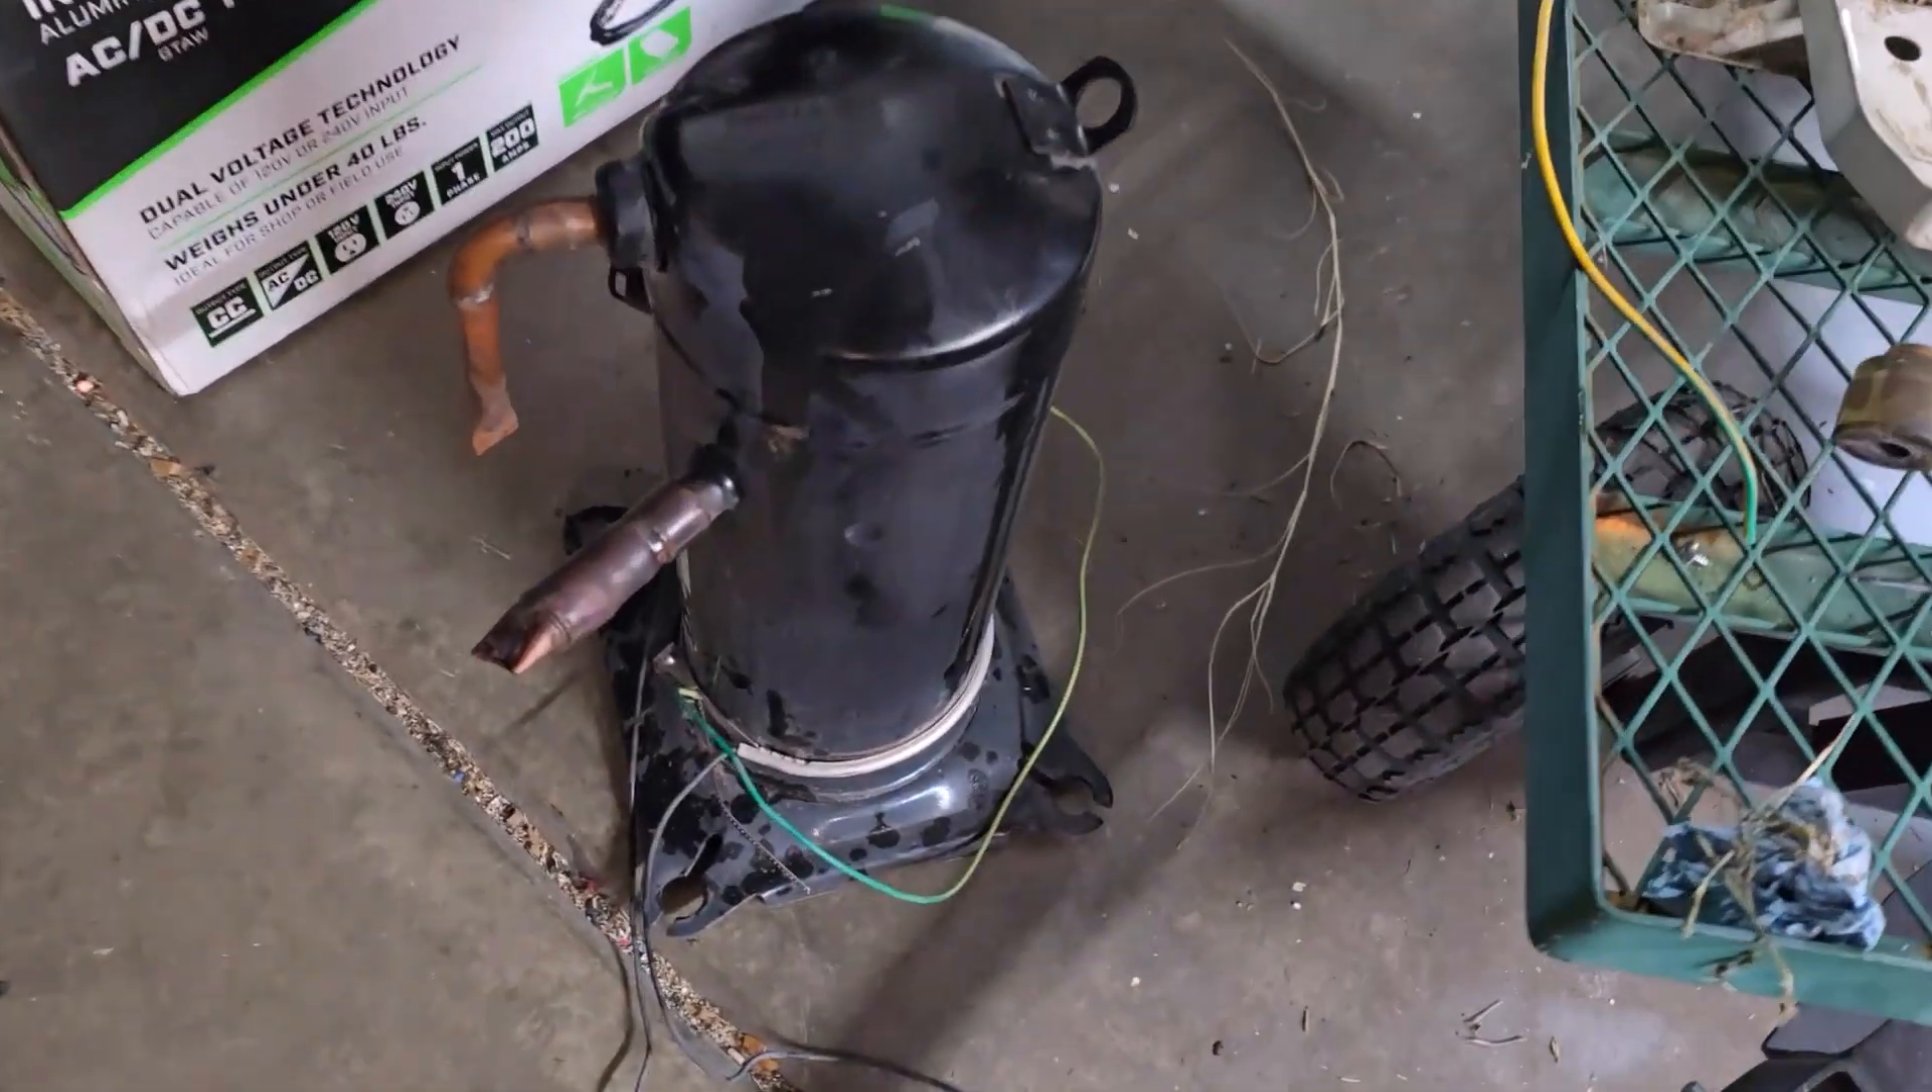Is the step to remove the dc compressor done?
Yes.